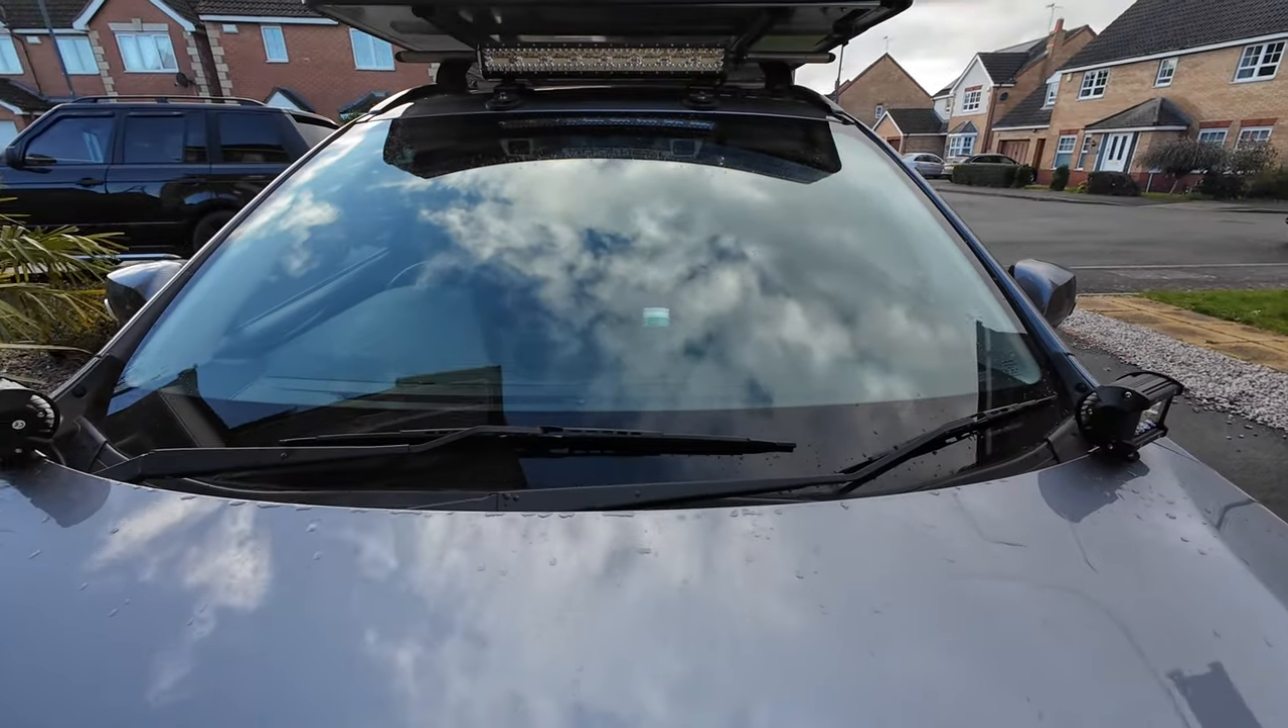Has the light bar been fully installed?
Yes.